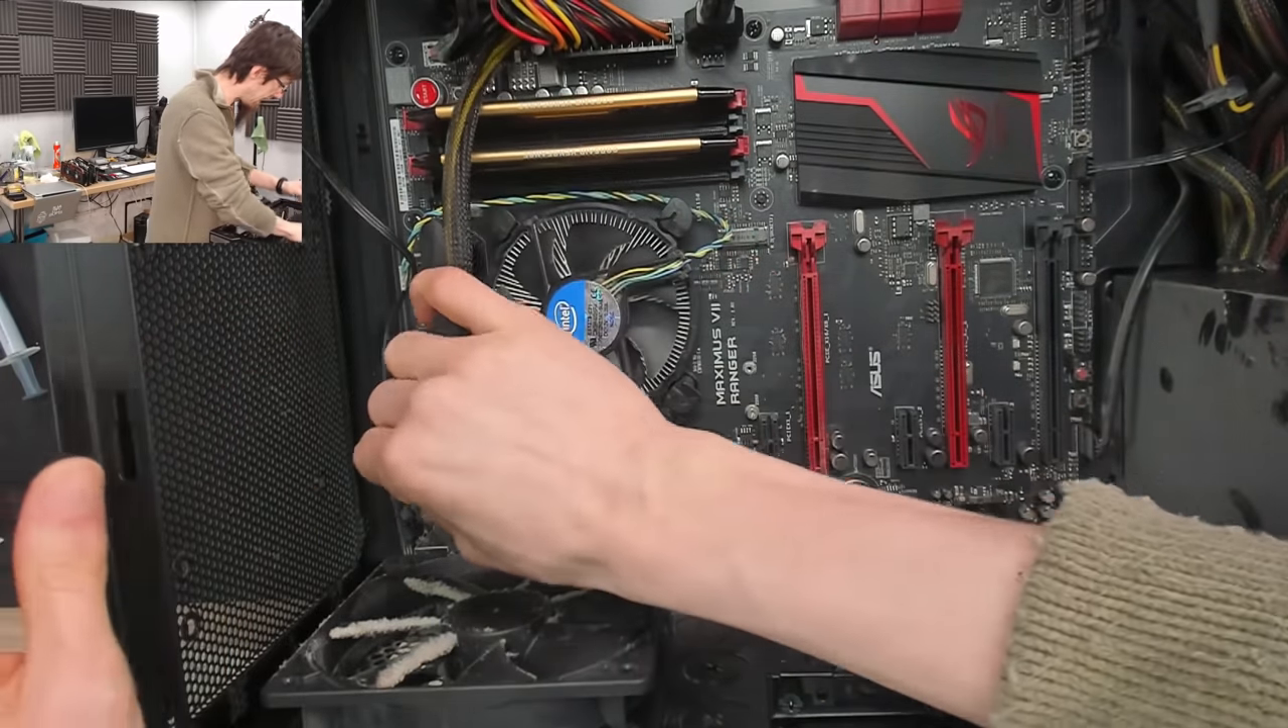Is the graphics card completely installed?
No.